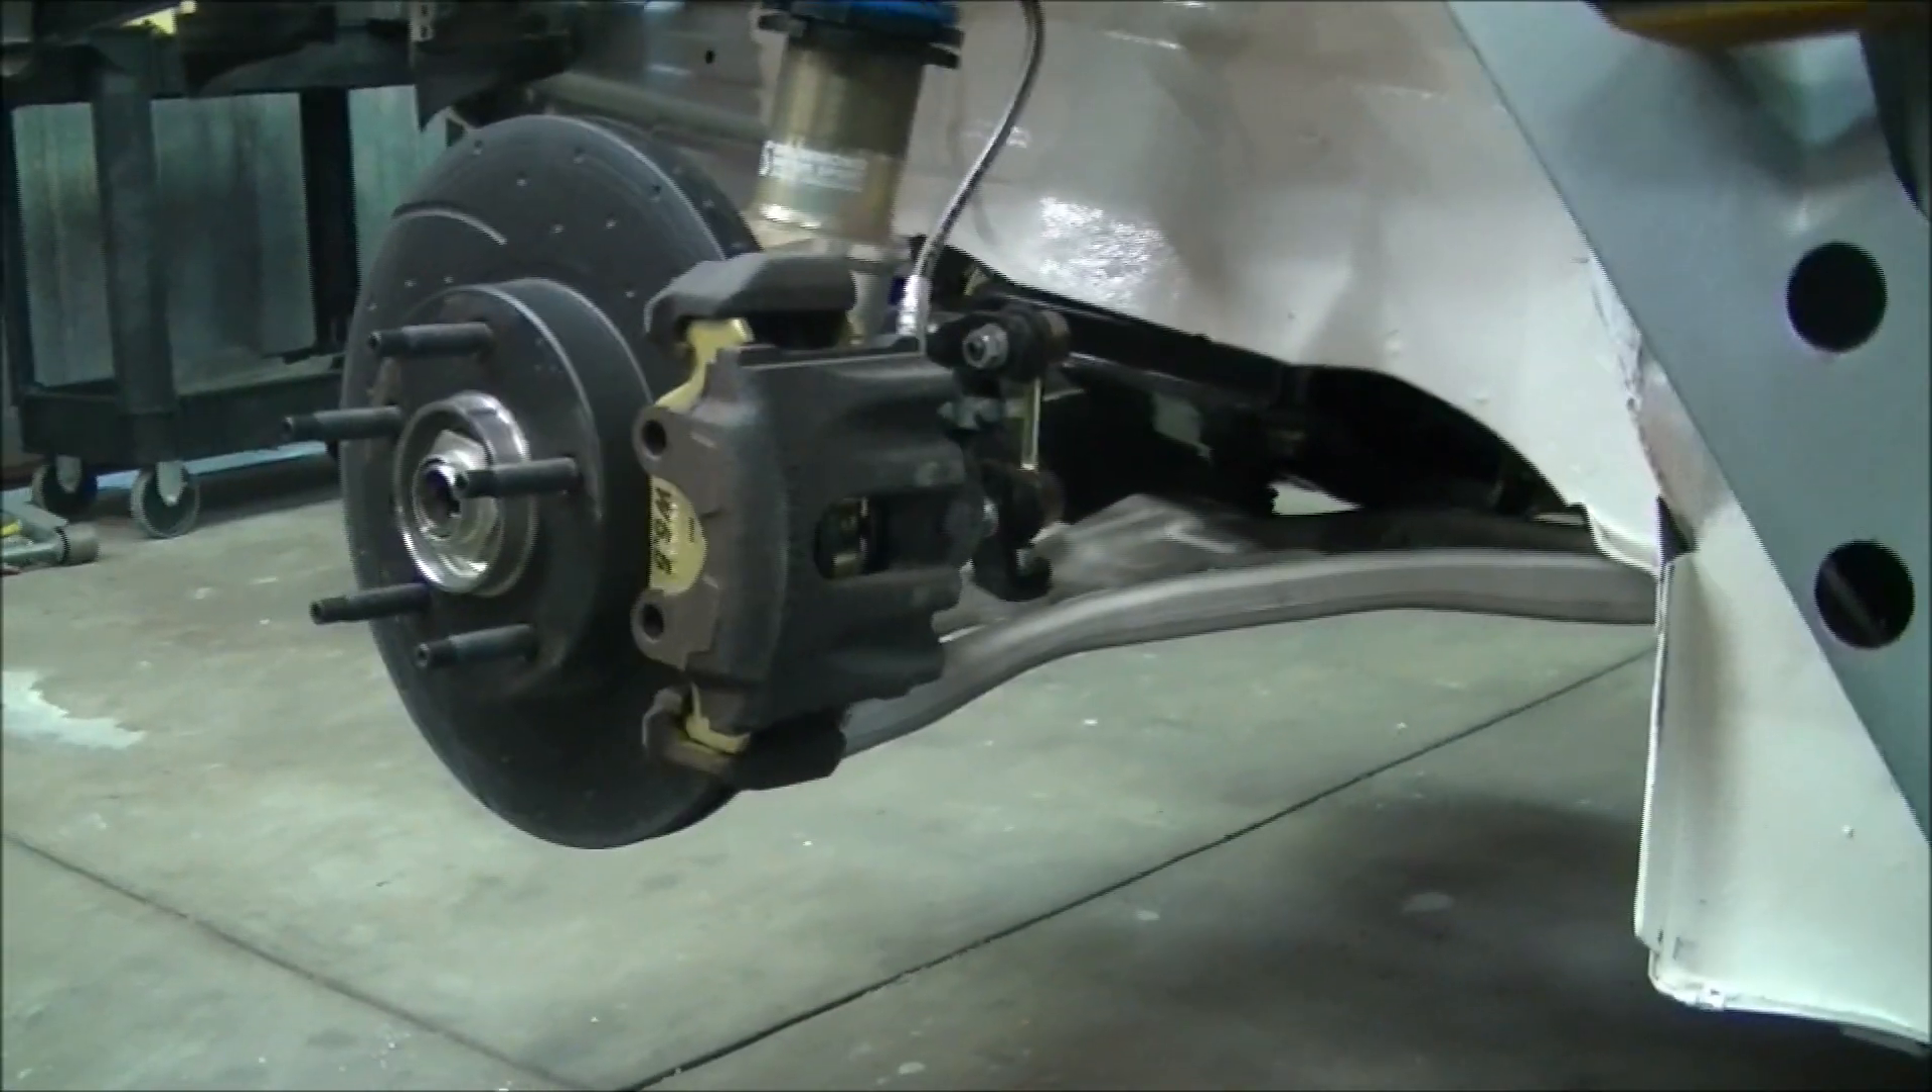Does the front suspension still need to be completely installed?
No.